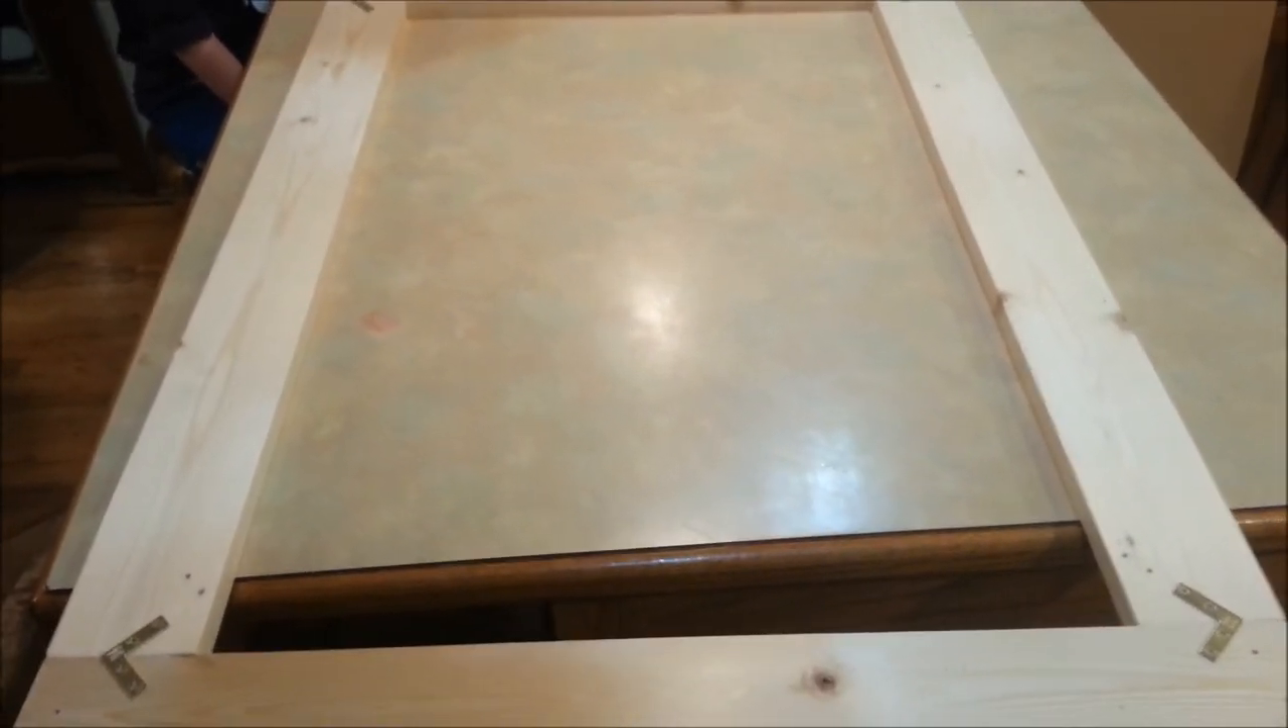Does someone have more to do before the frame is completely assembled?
No.